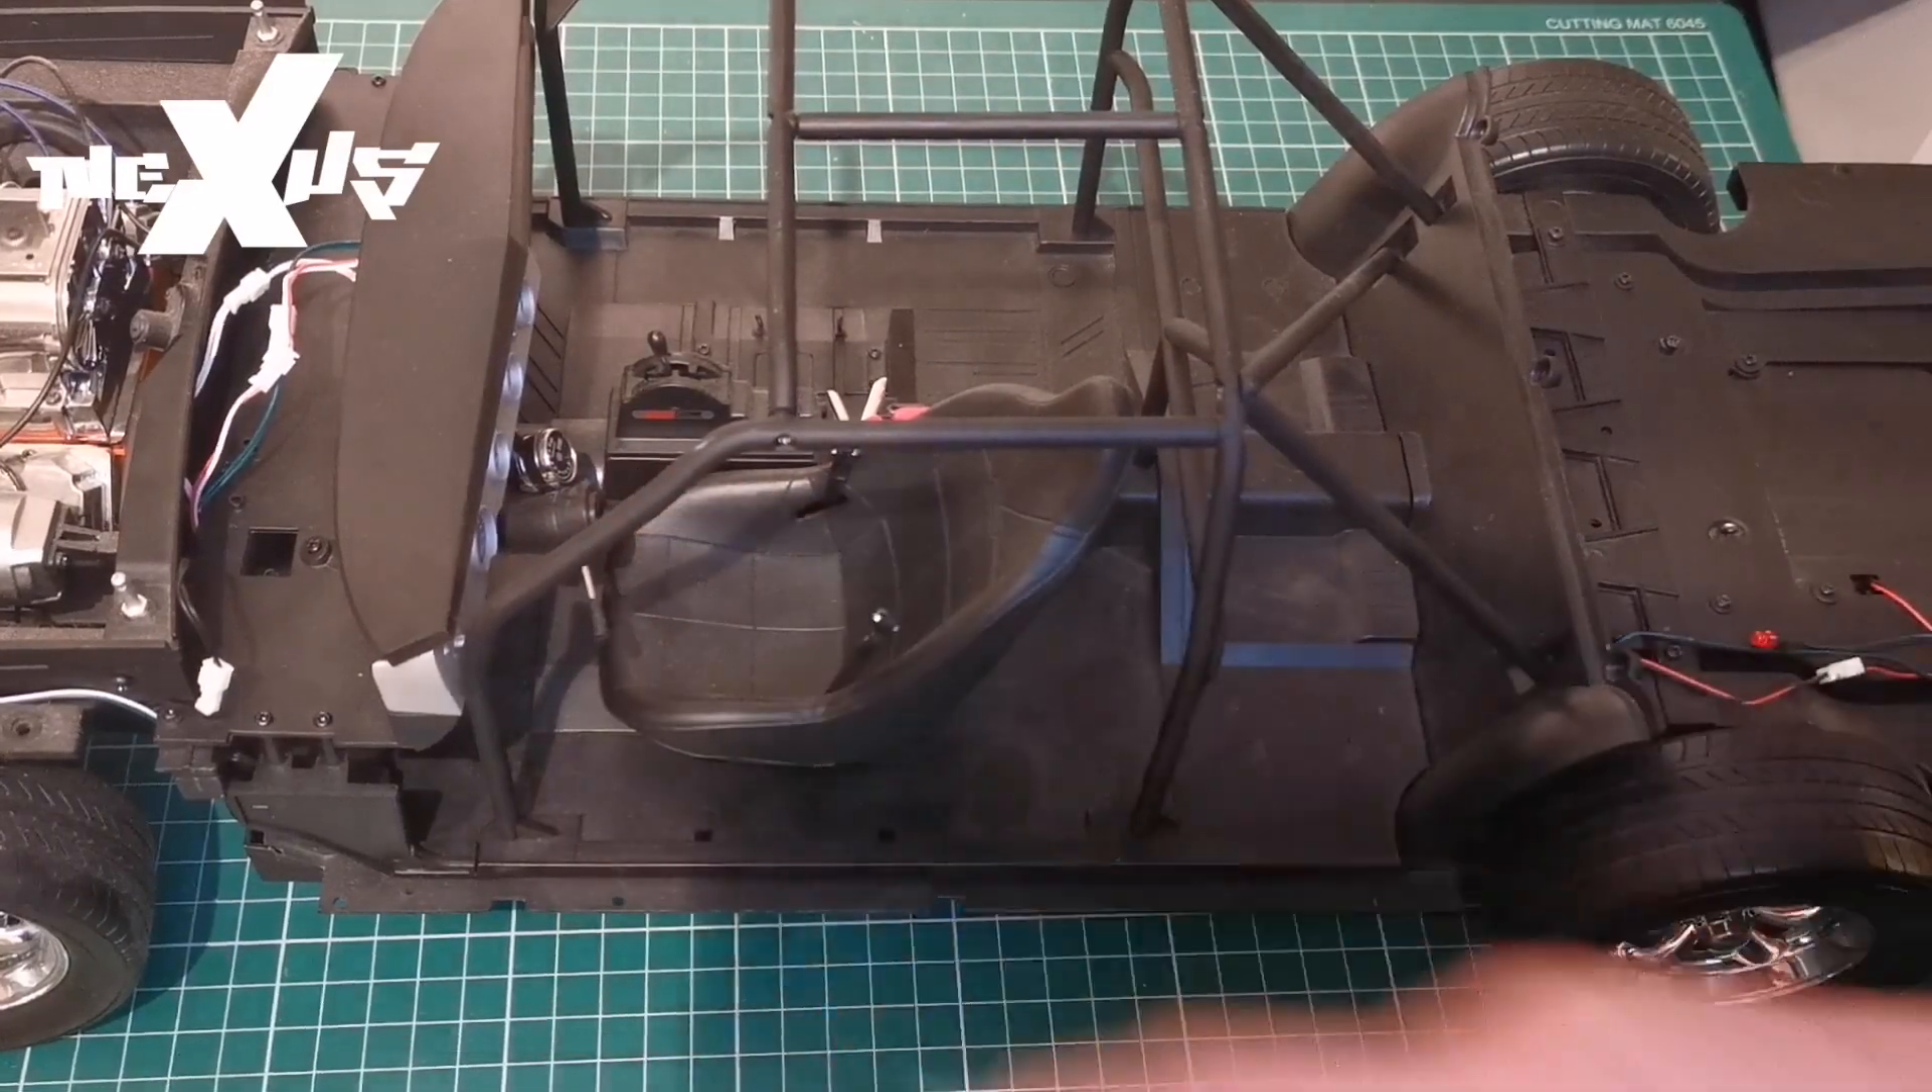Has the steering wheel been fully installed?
No.